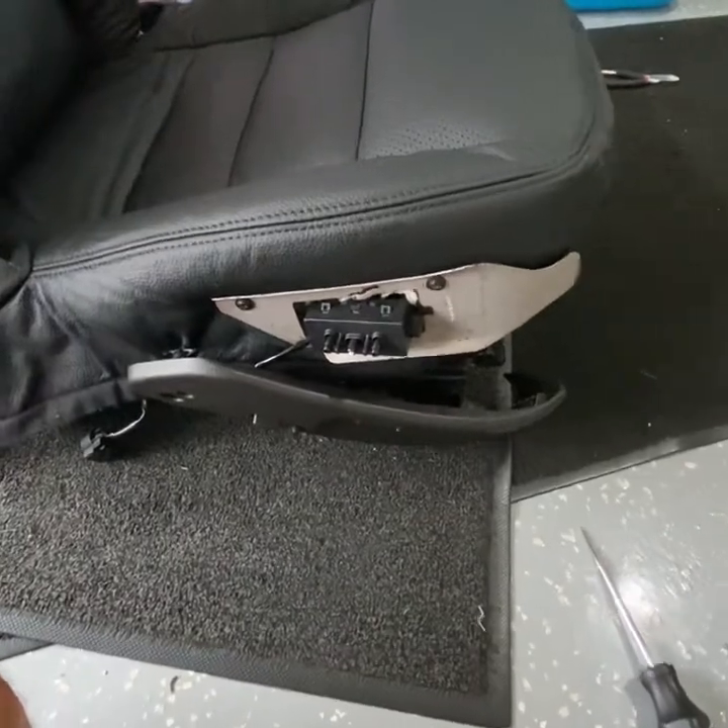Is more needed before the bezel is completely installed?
Yes.